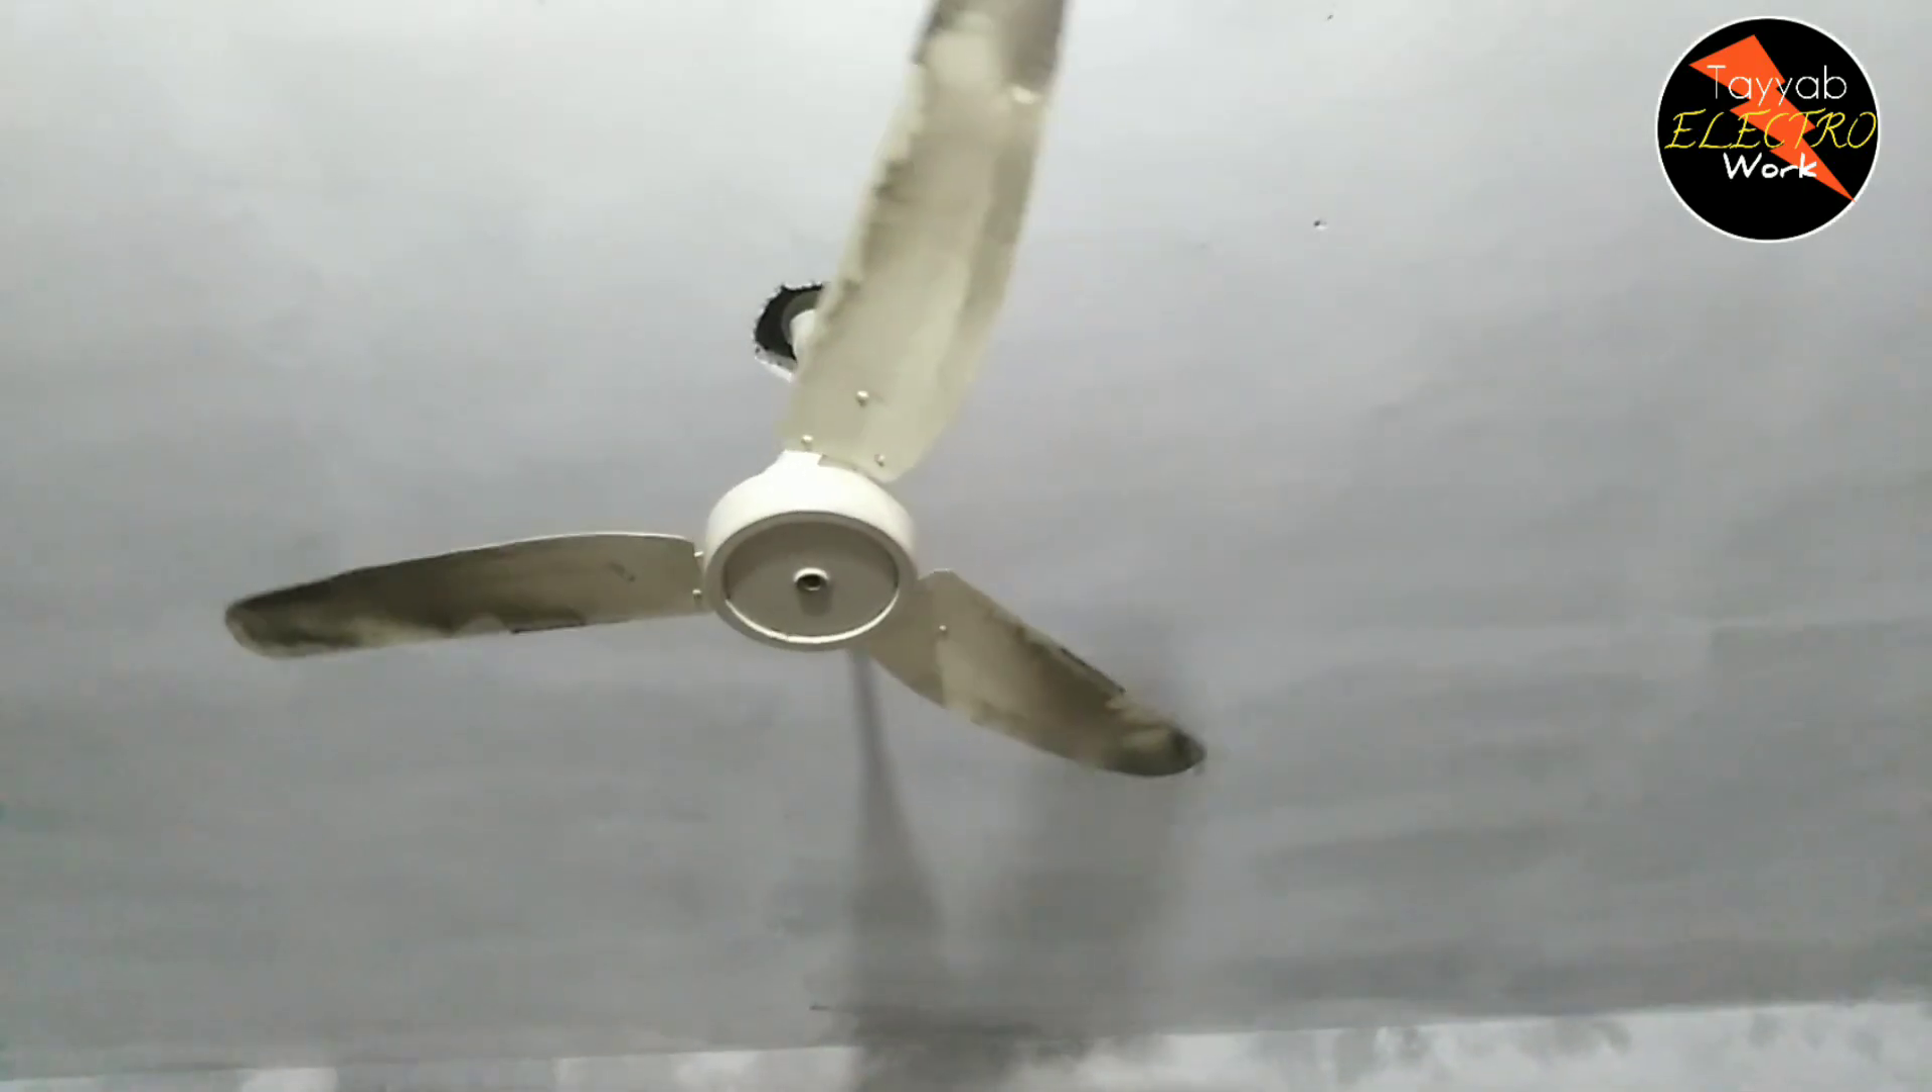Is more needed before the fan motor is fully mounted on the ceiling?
No.